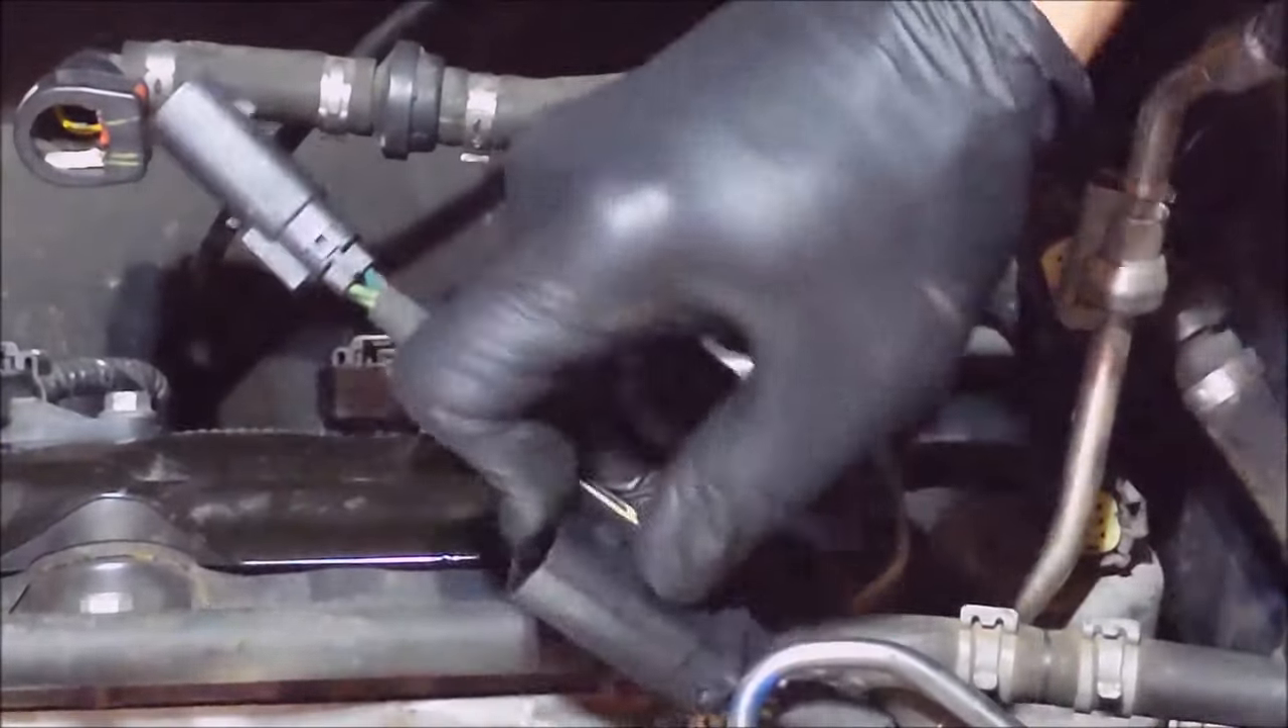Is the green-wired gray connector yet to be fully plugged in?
Yes.